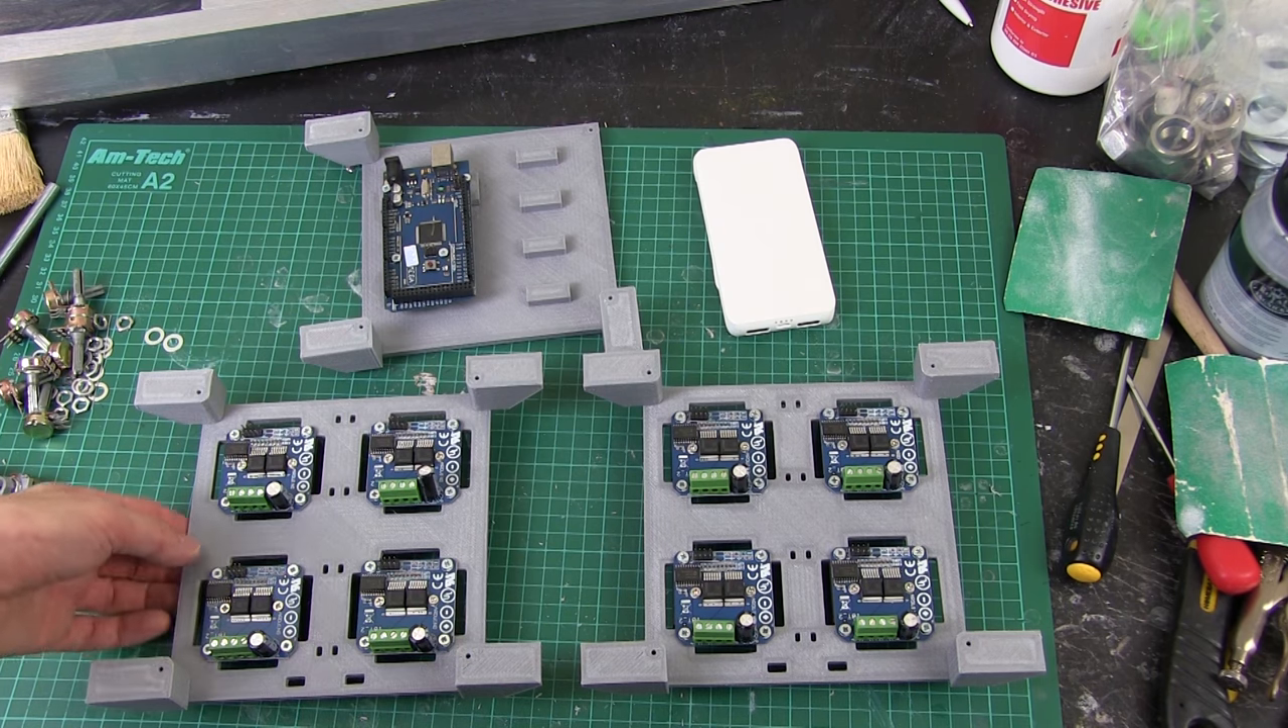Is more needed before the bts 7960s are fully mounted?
No.